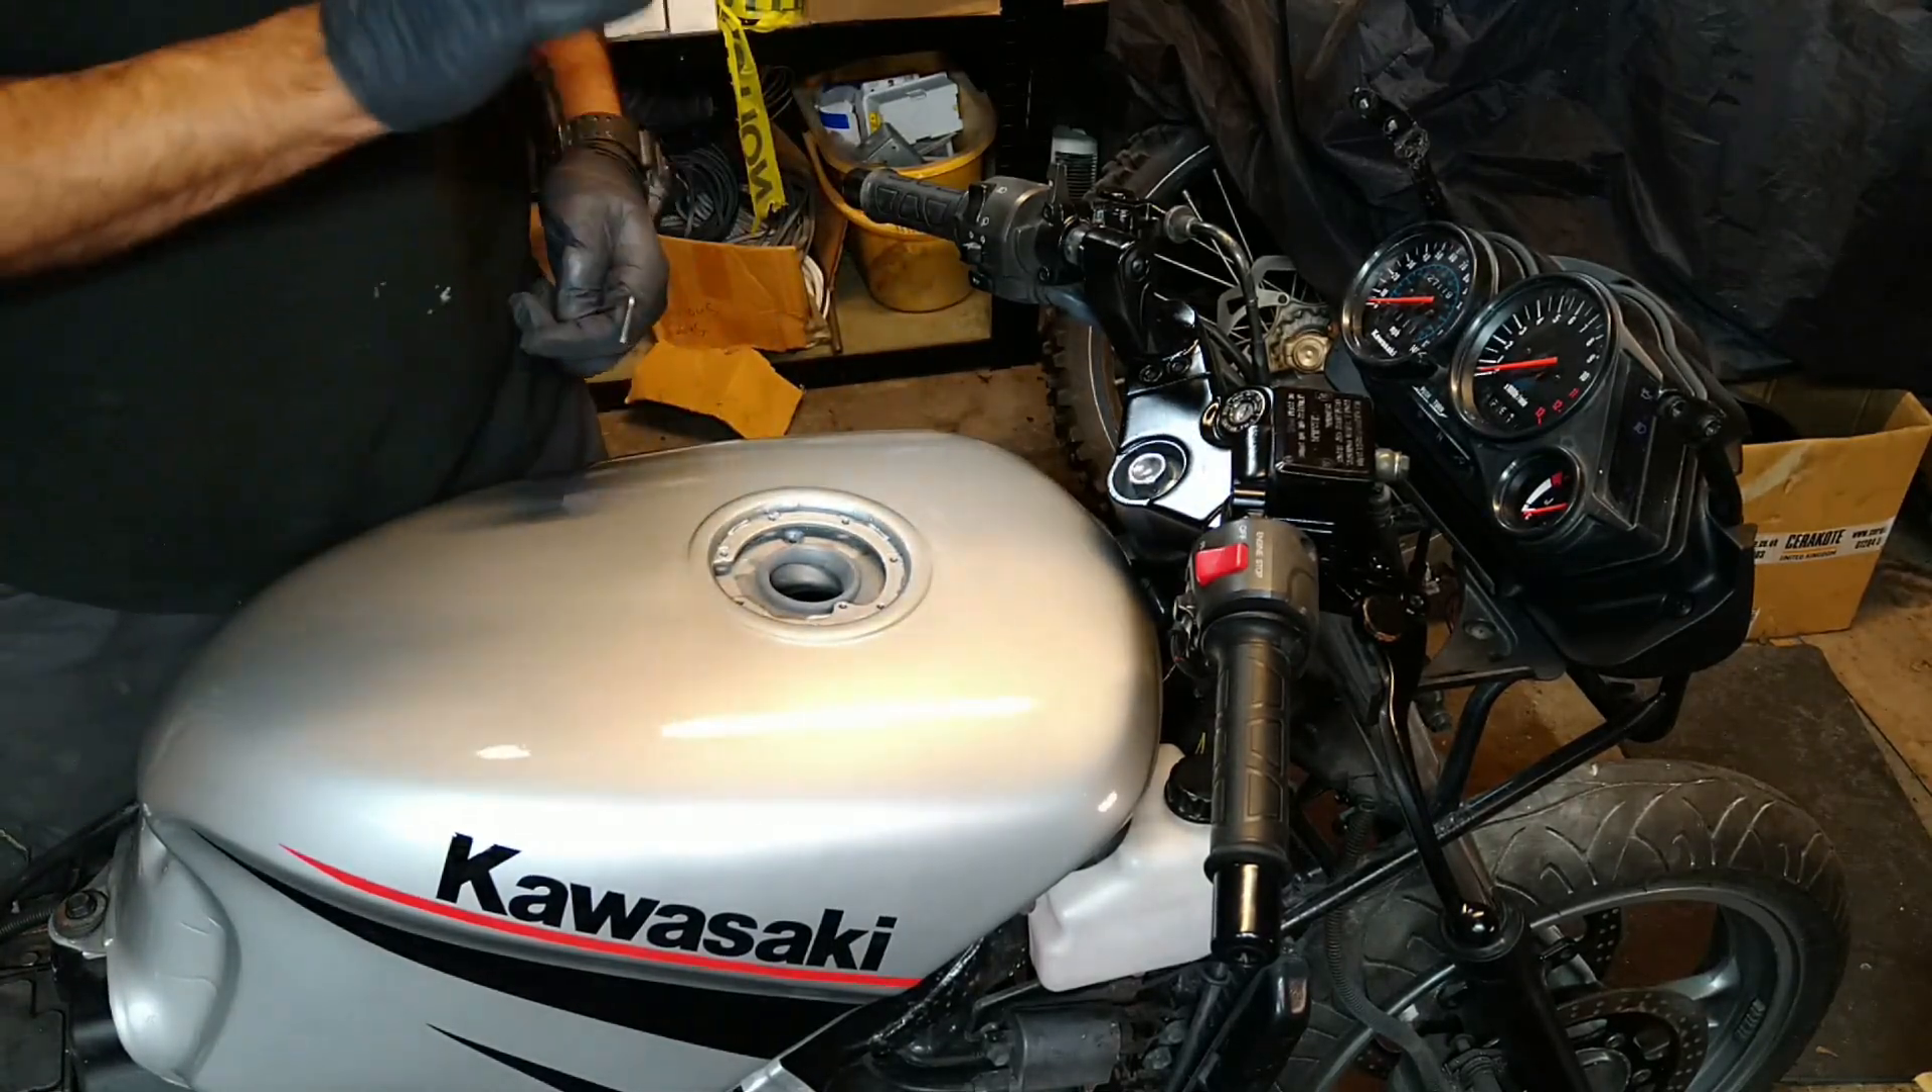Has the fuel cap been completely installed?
No.